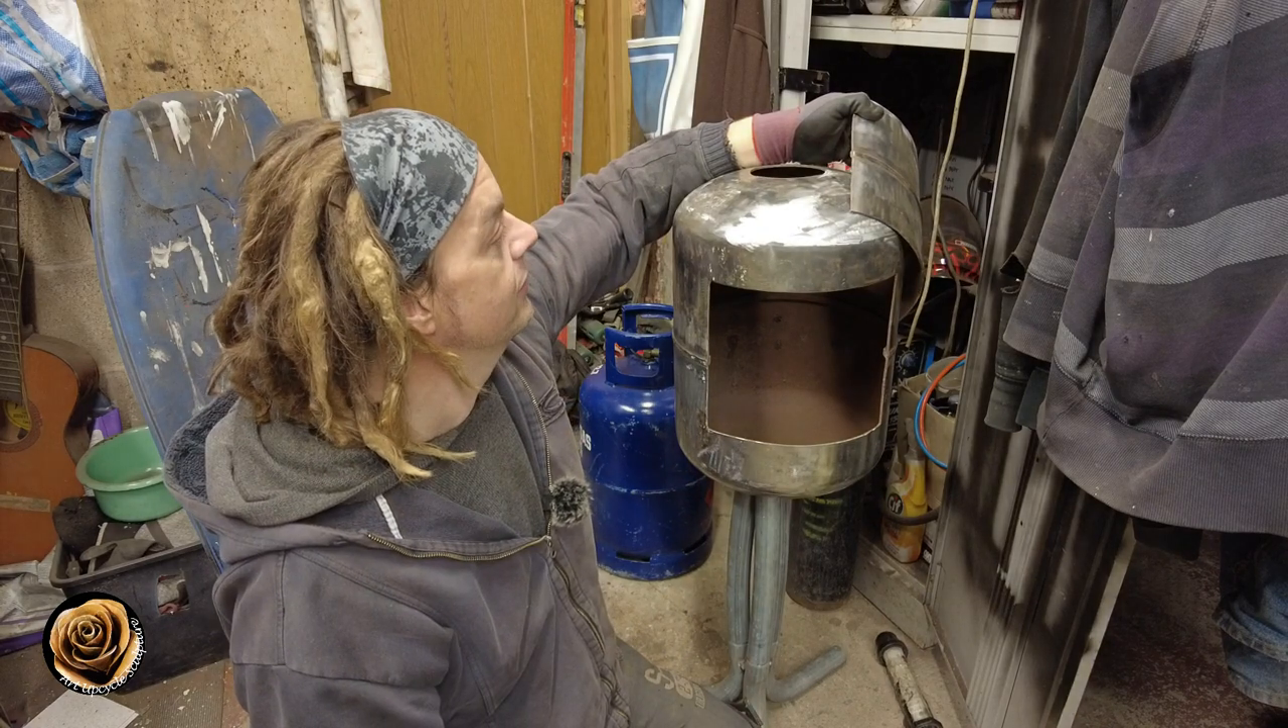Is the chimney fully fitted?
No.